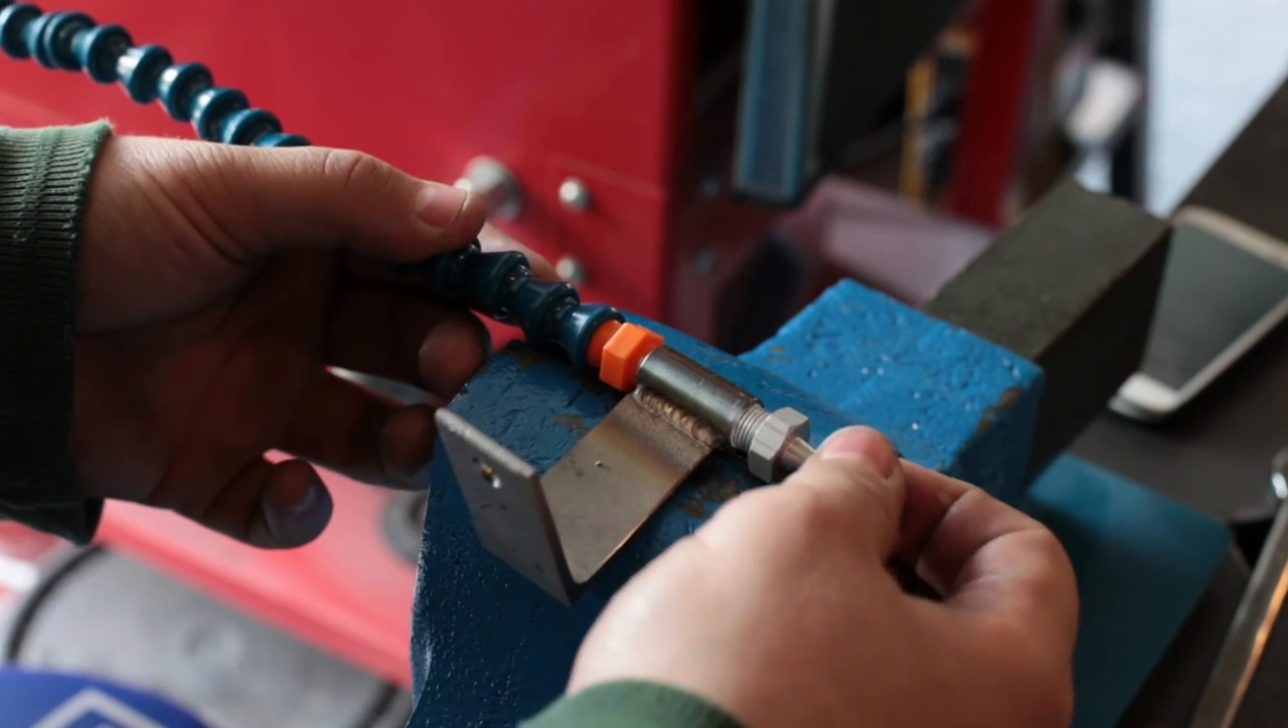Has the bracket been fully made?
Yes.